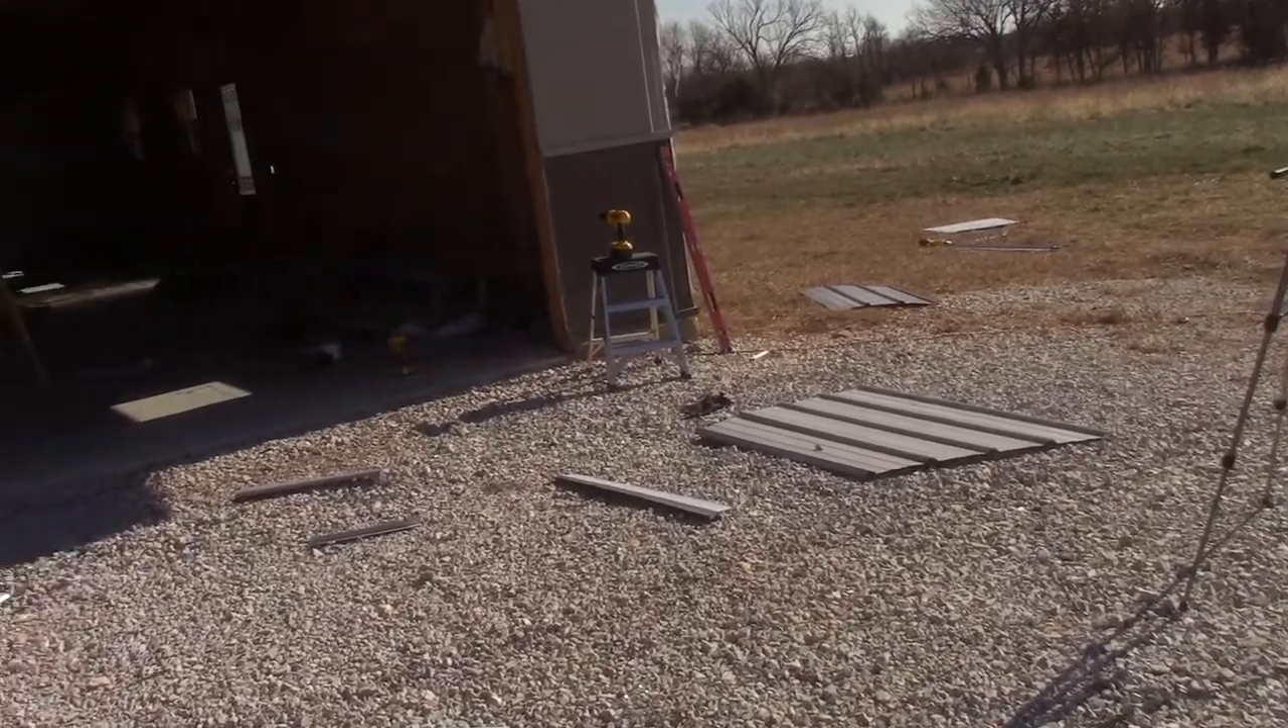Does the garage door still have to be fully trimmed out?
Yes.